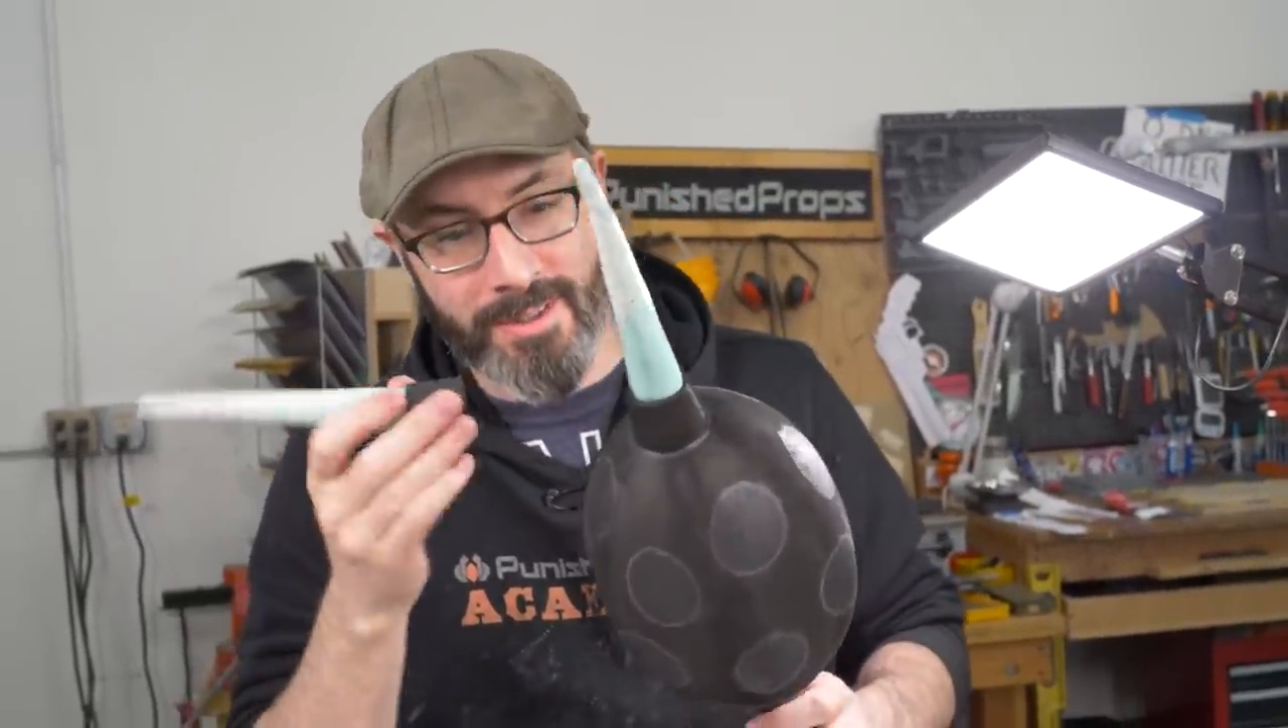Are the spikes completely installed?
No.